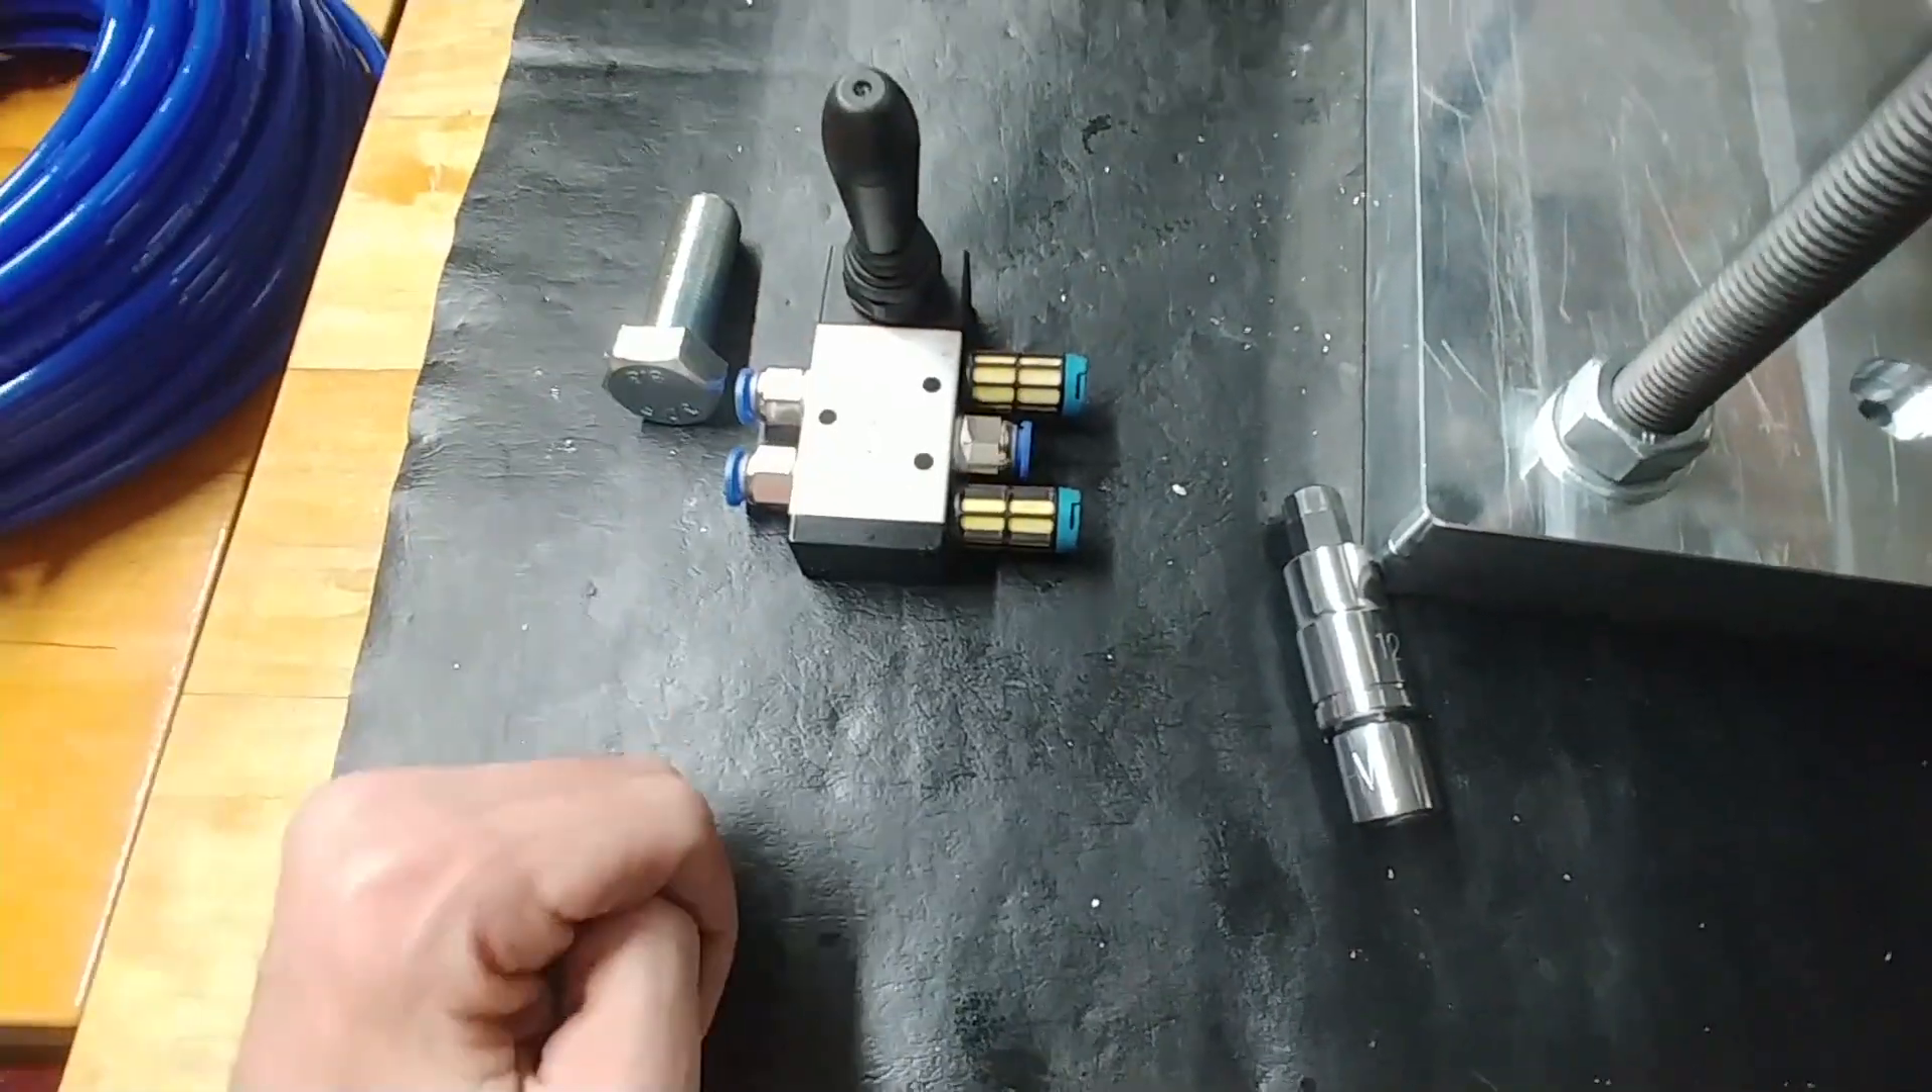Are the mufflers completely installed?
Yes.